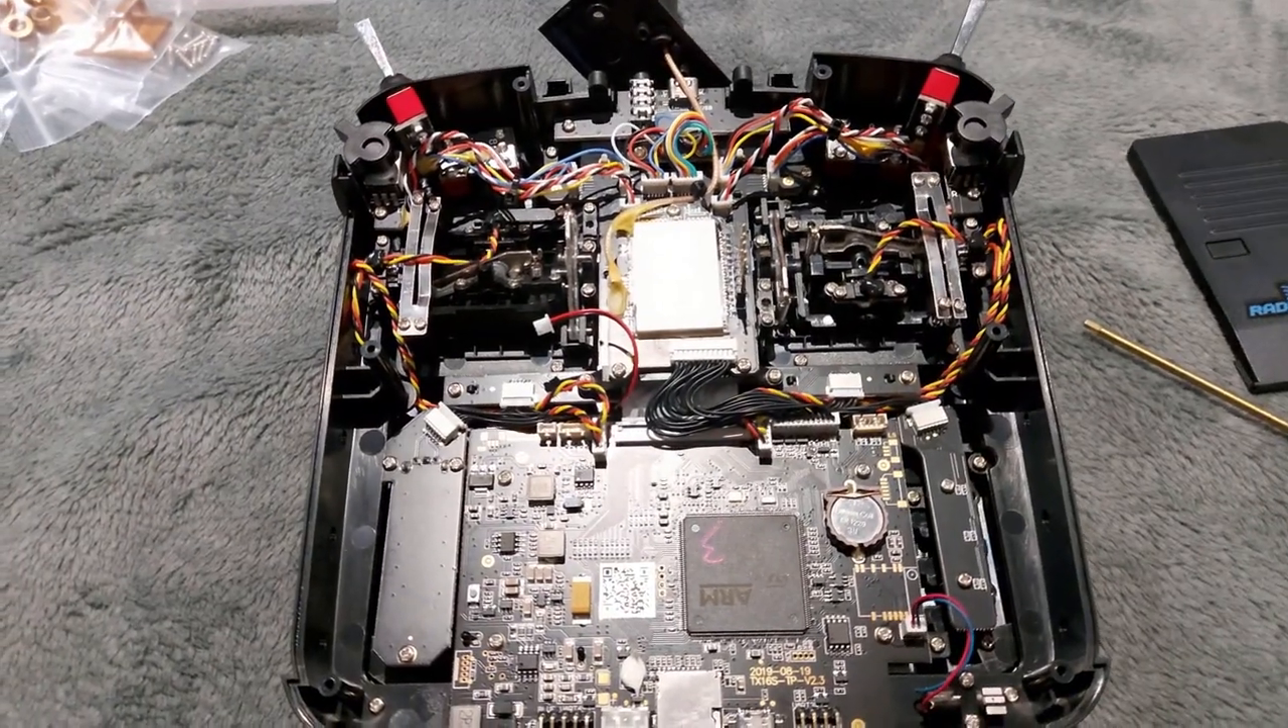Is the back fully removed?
Yes.